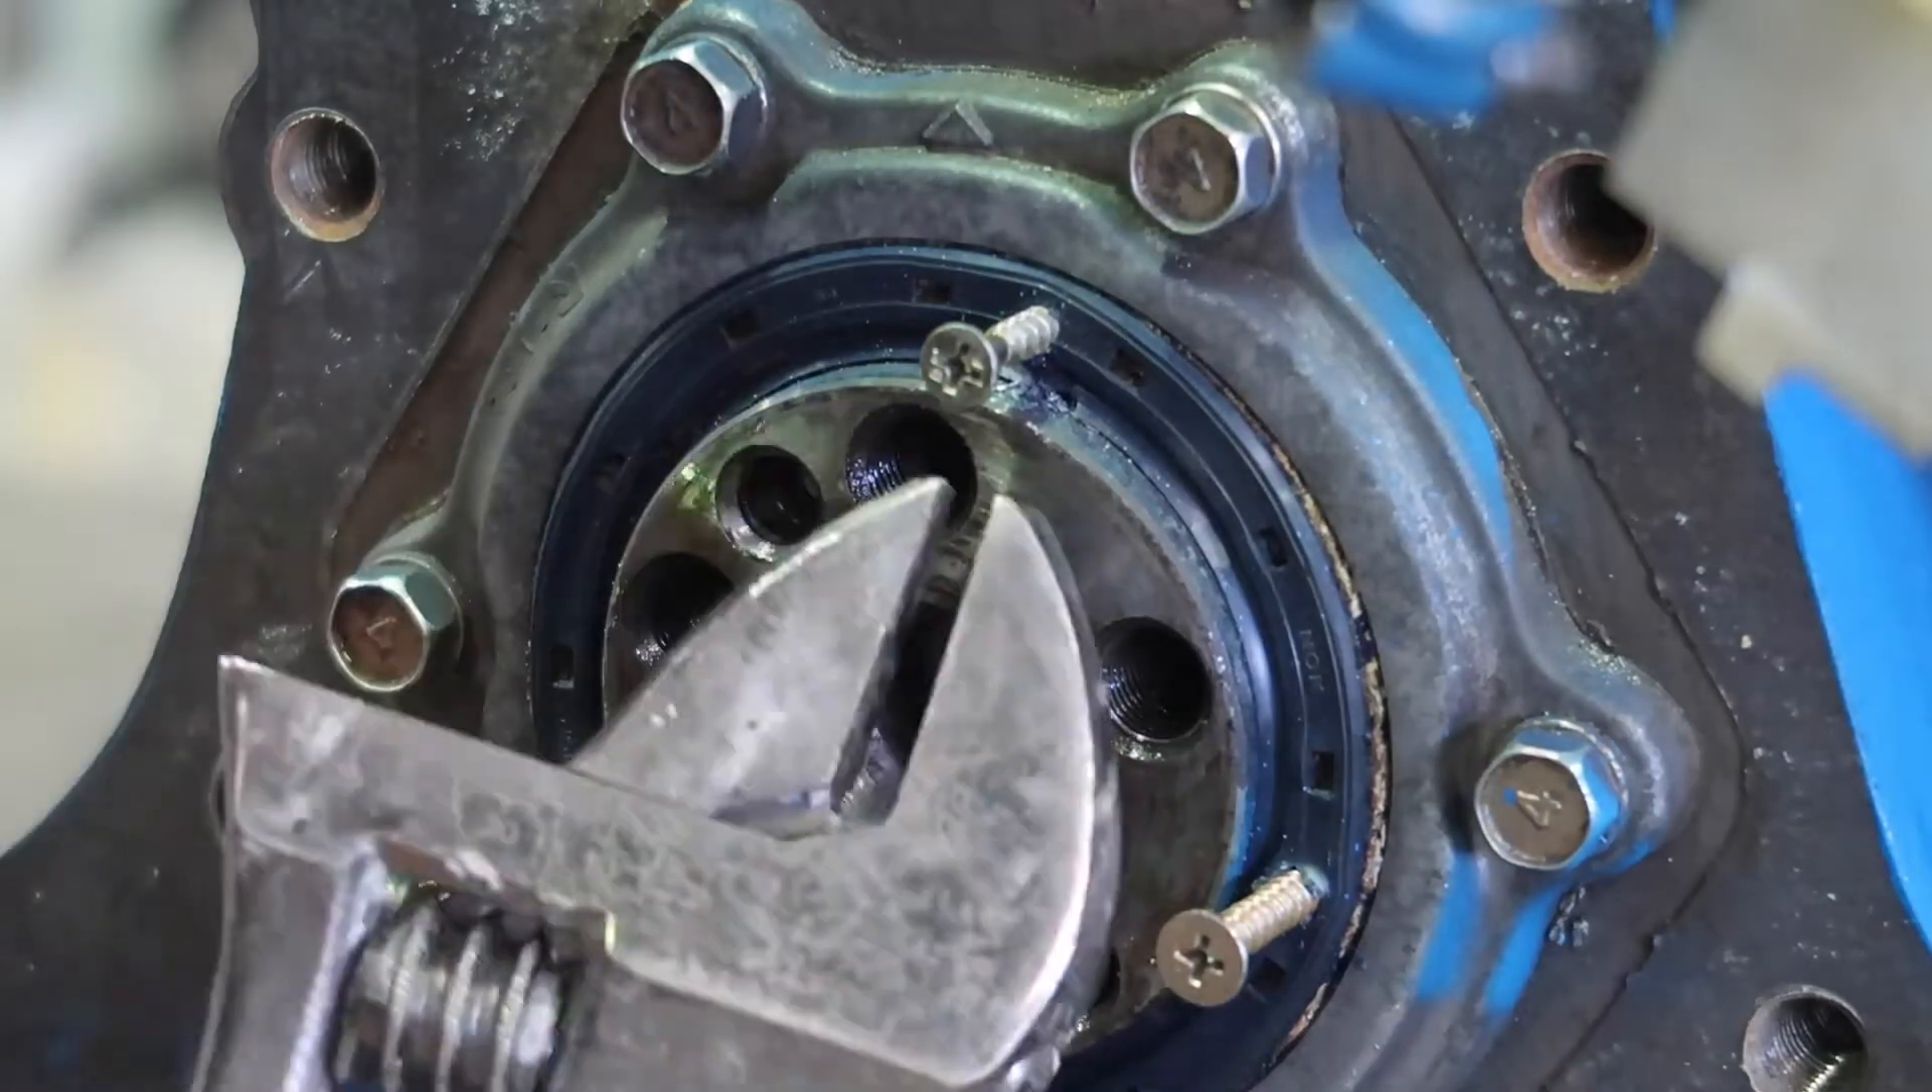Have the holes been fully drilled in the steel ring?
Yes.